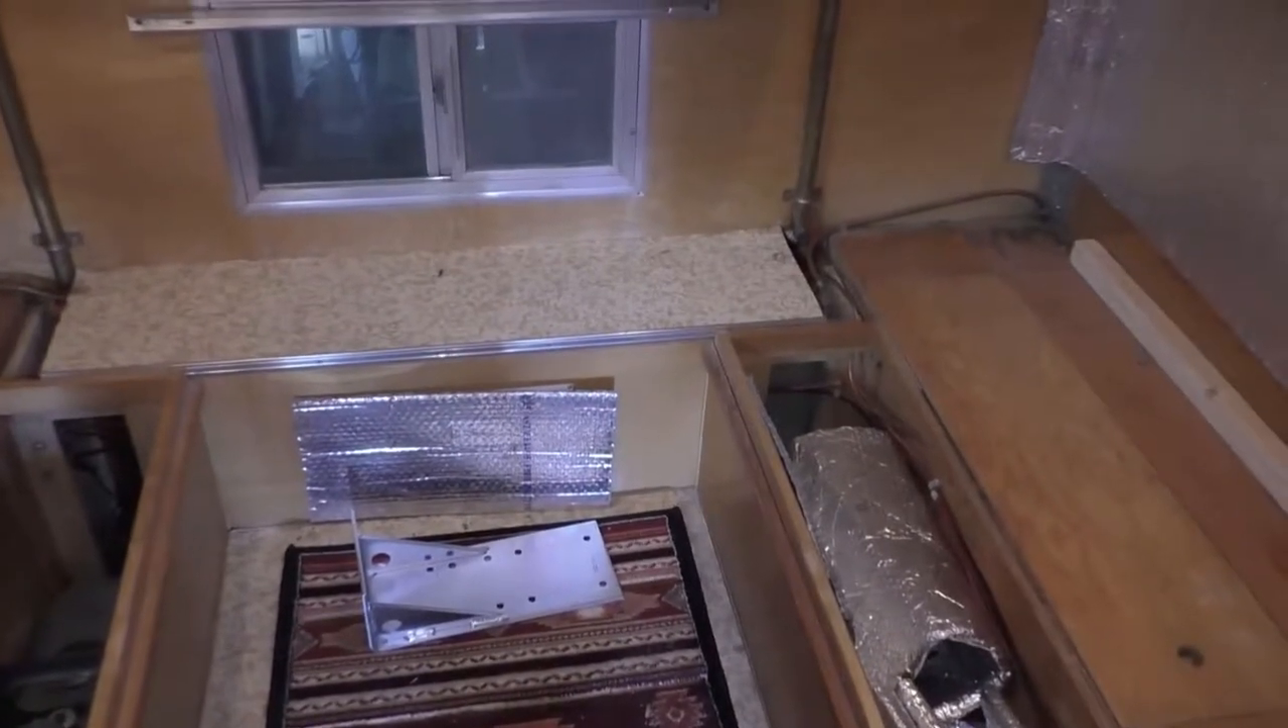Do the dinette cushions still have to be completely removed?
No.